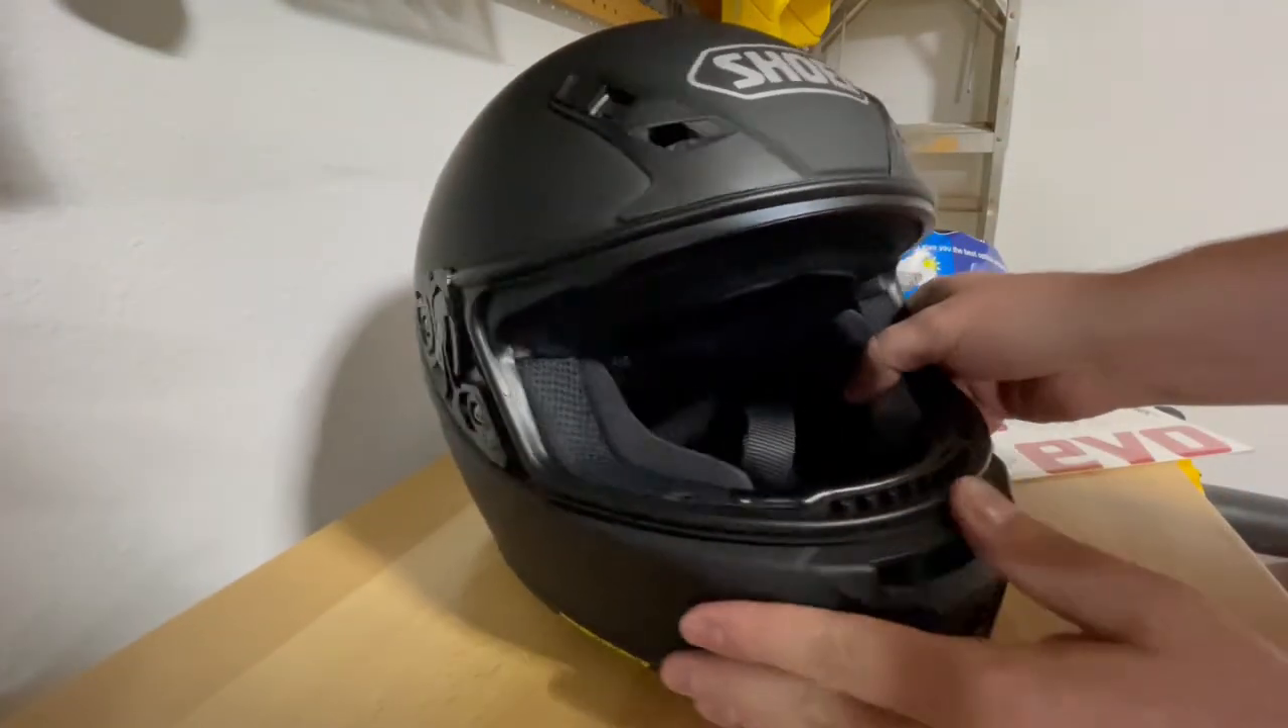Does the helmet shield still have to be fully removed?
No.